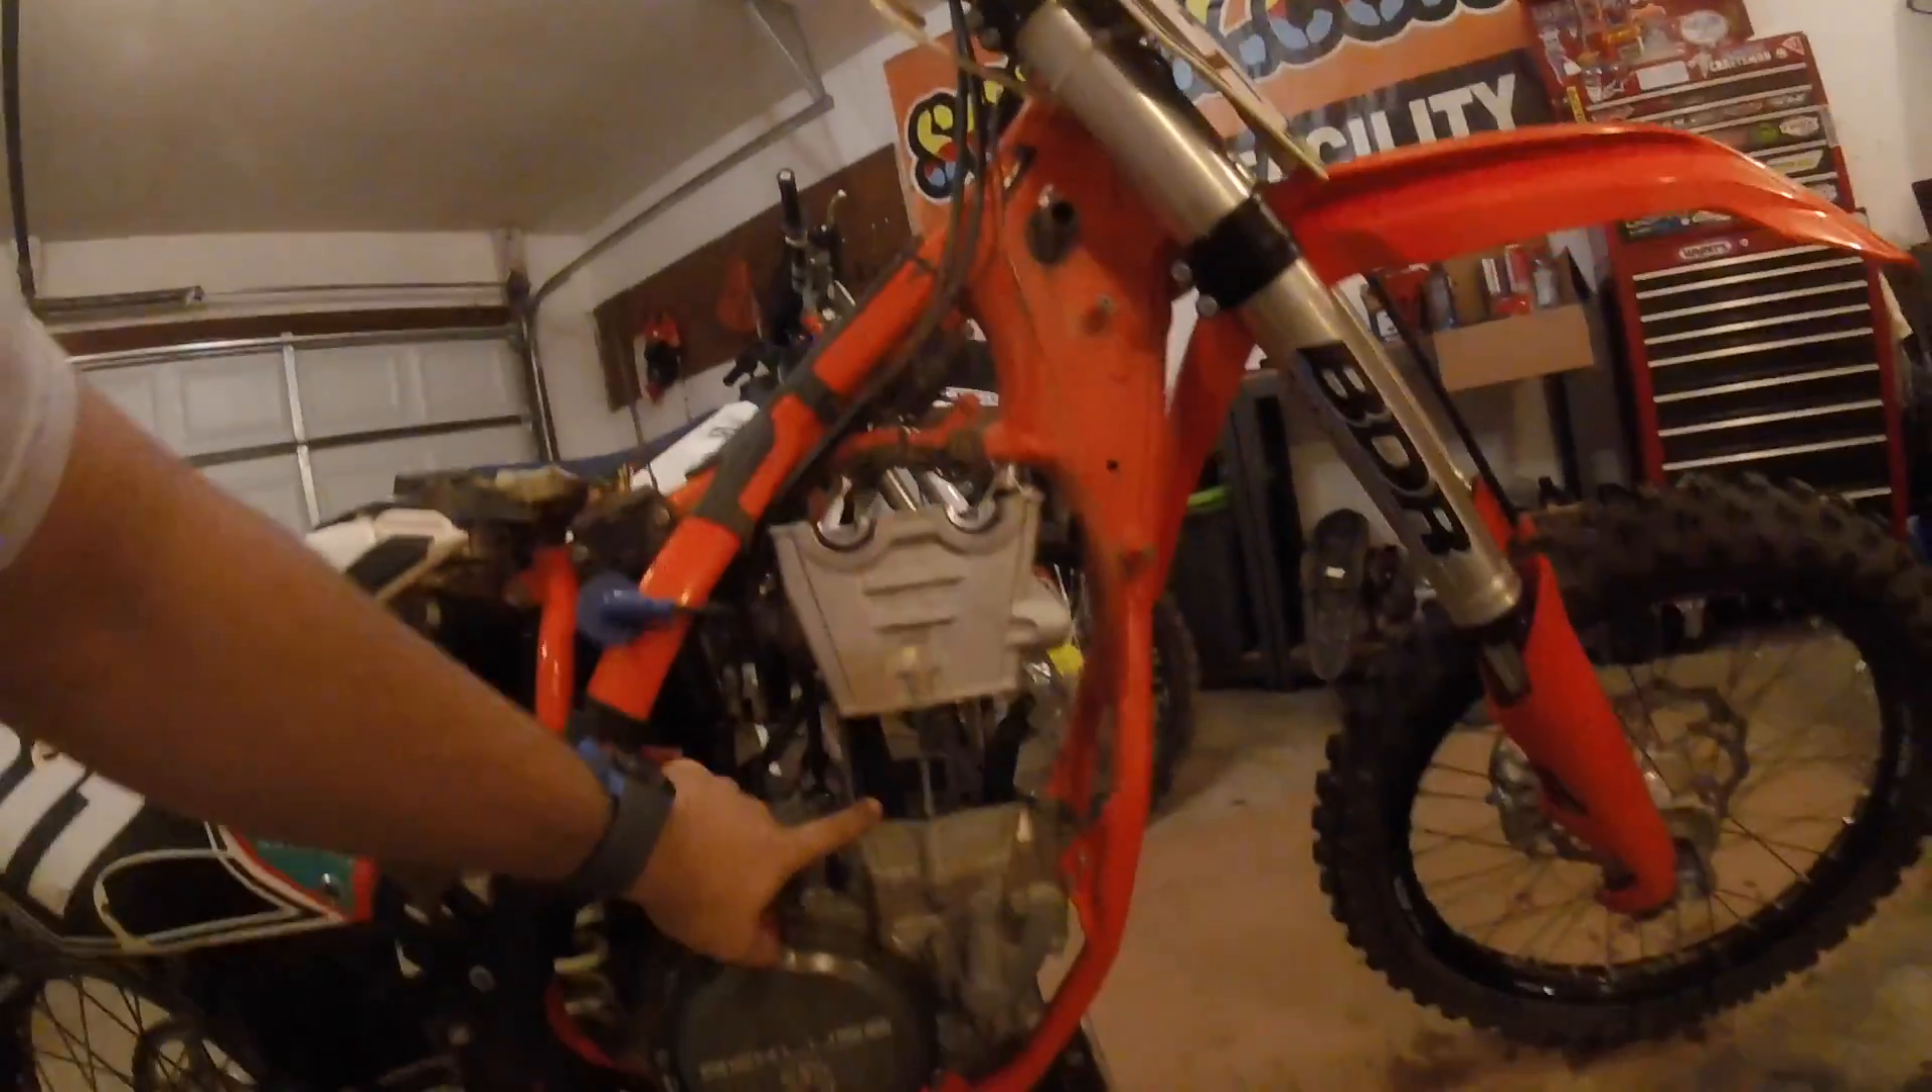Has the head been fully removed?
No.